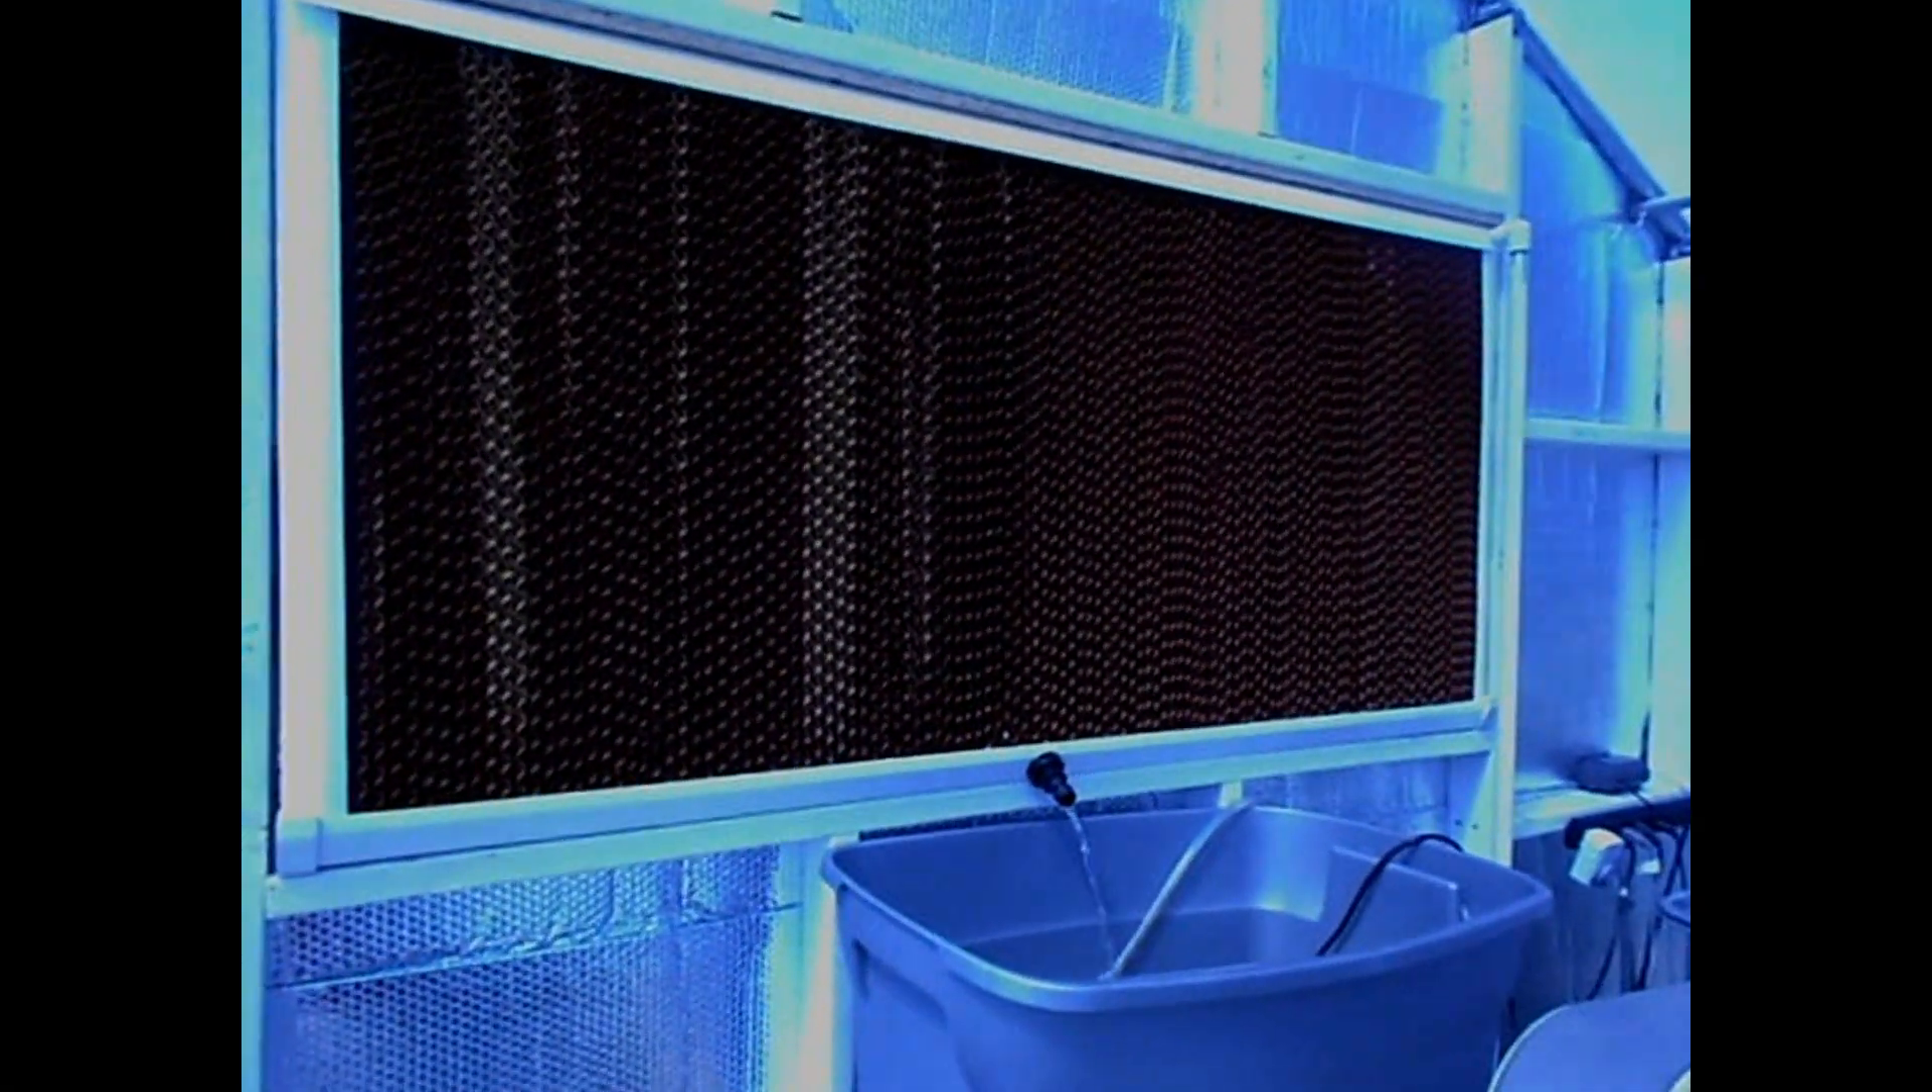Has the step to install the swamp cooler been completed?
Yes.